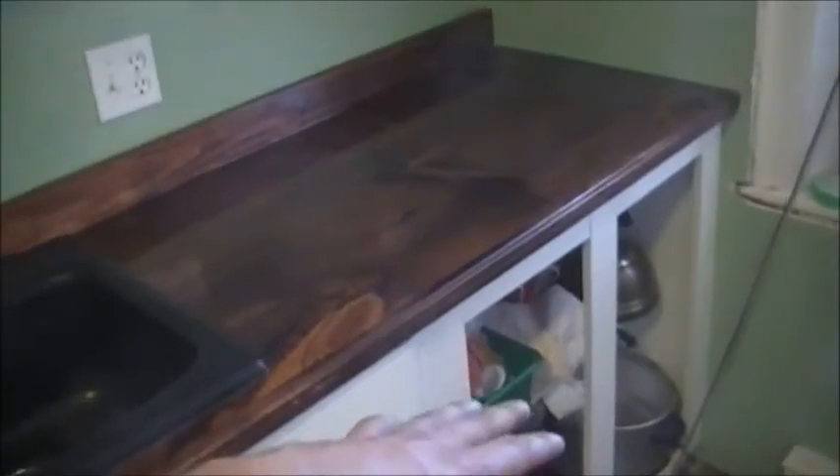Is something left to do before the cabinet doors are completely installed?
Yes.